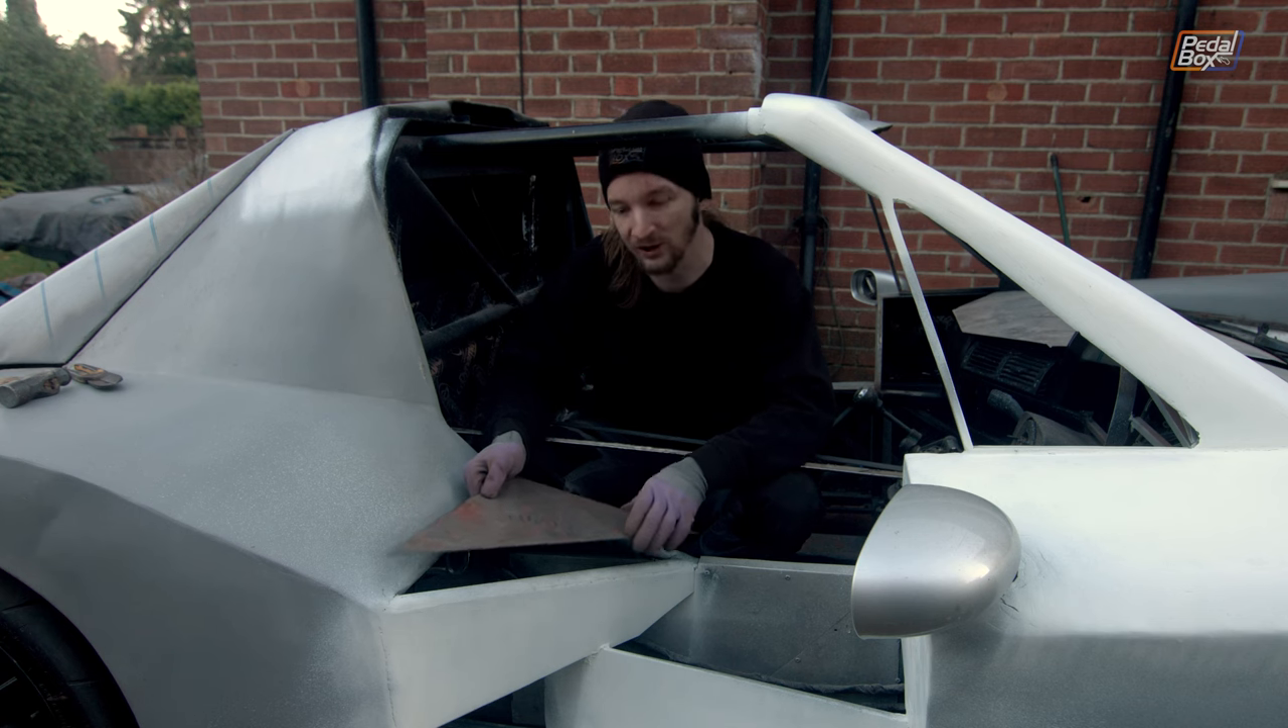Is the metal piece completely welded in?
No.